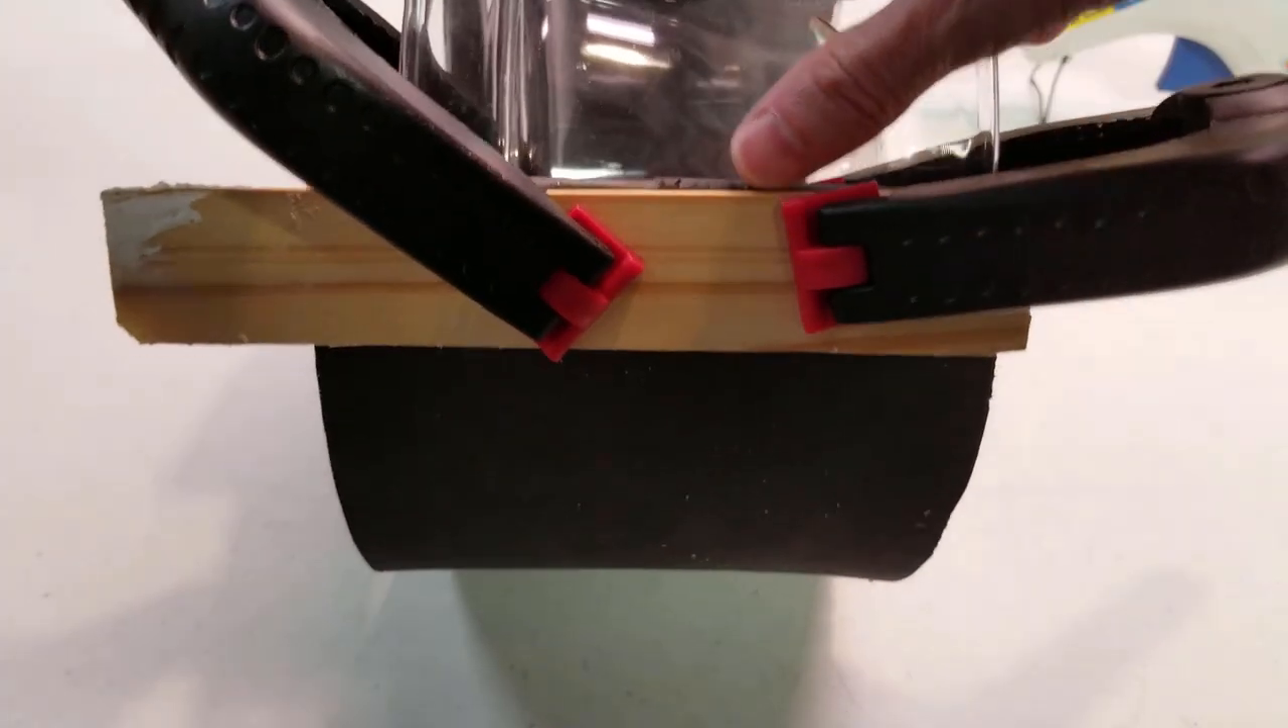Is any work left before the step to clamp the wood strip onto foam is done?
No.